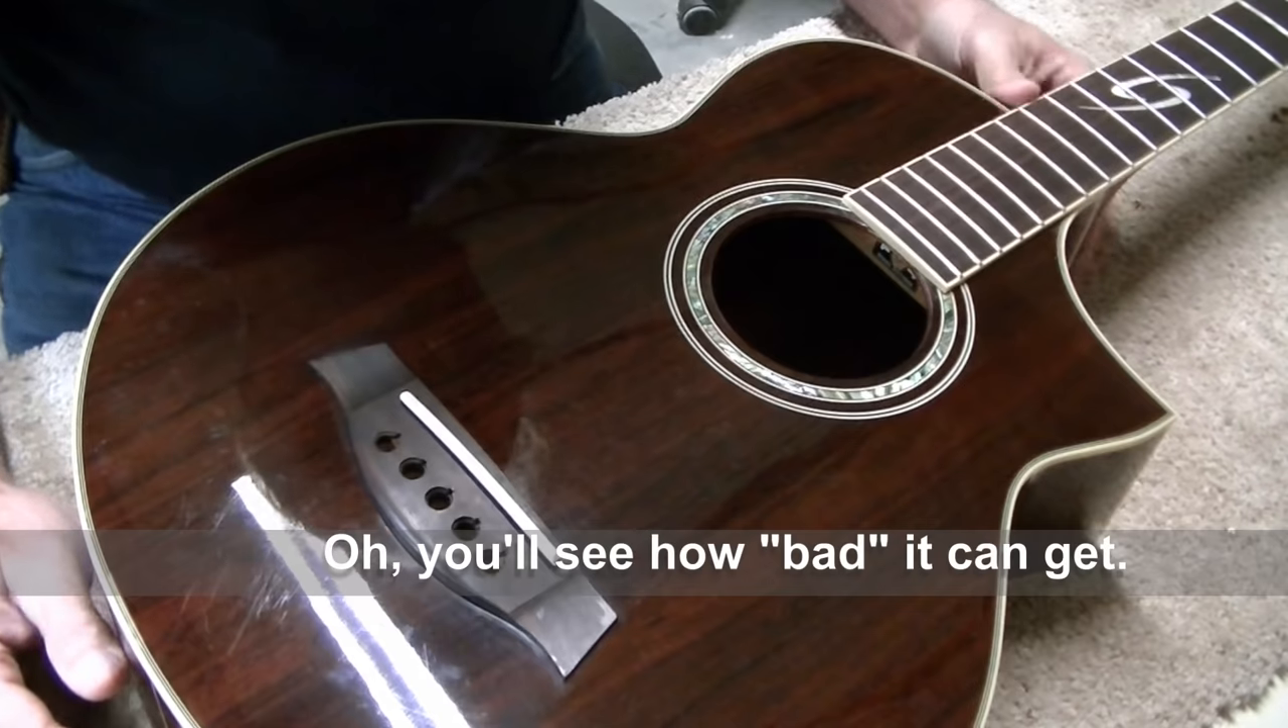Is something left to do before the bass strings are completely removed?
No.